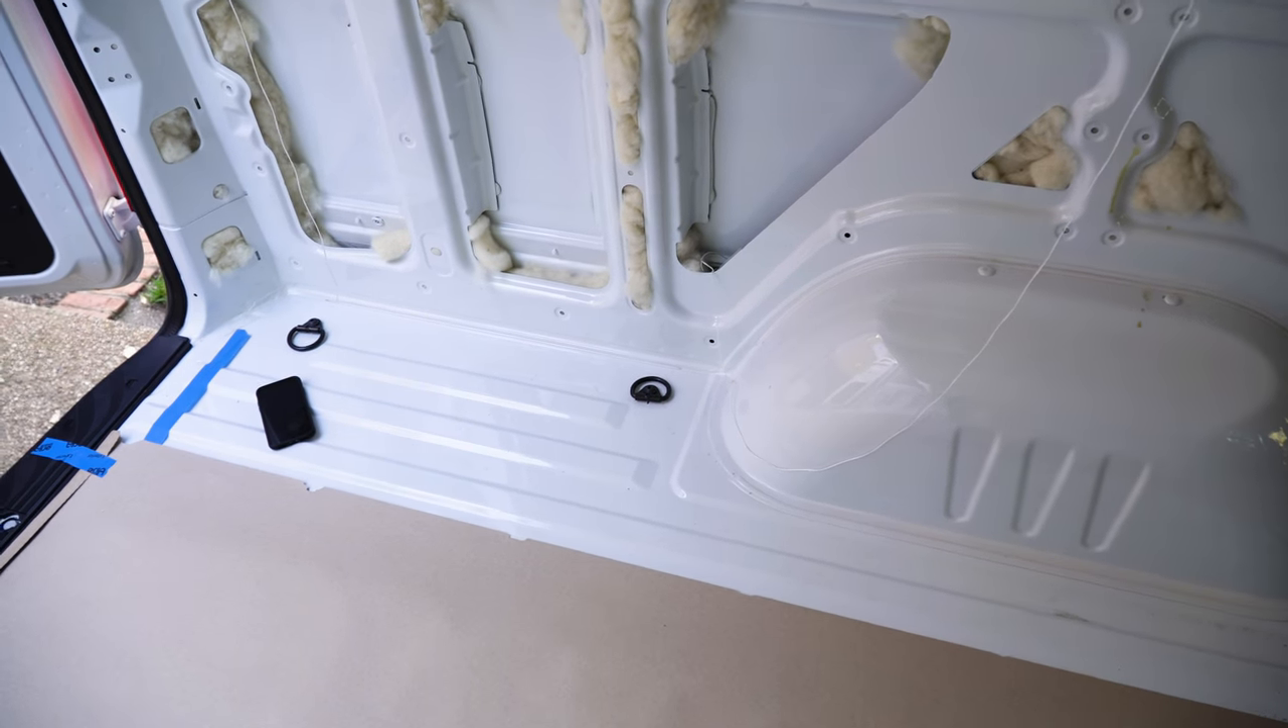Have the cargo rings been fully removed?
No.